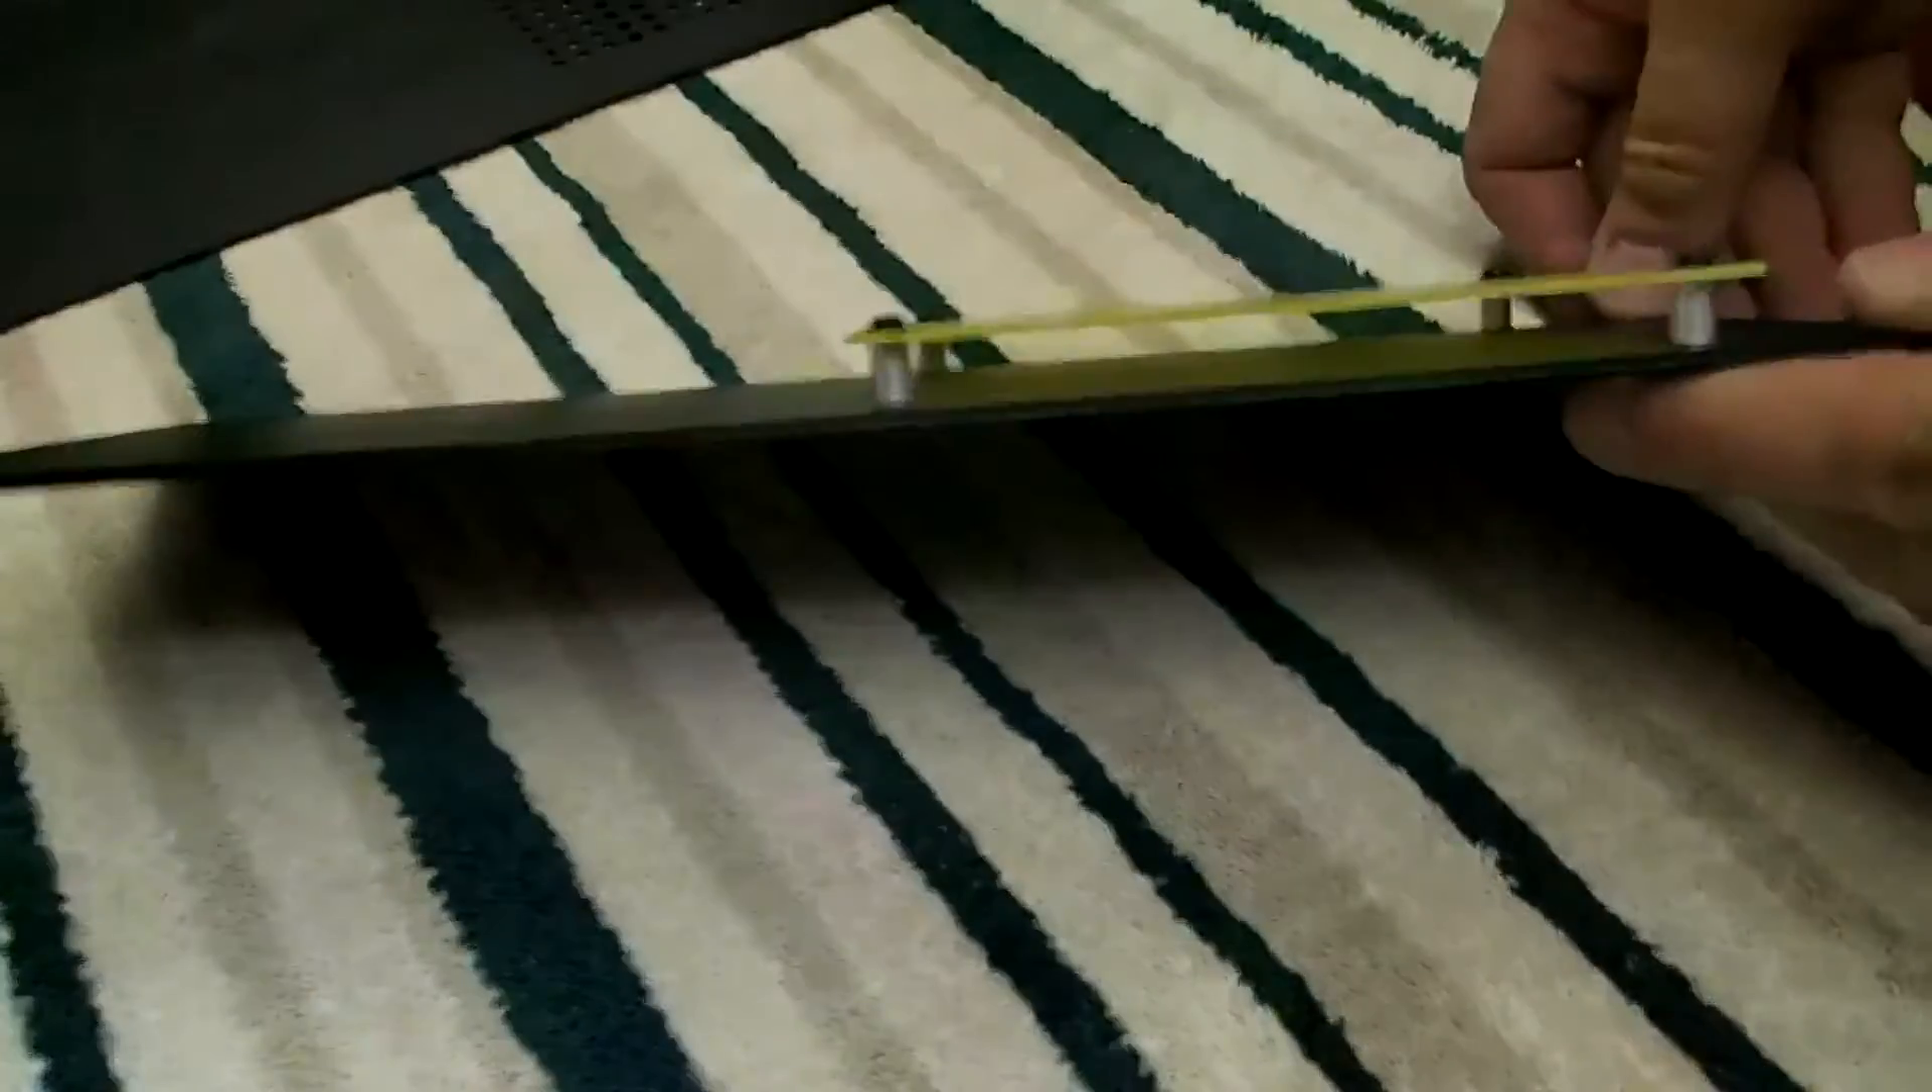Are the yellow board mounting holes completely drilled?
Yes.